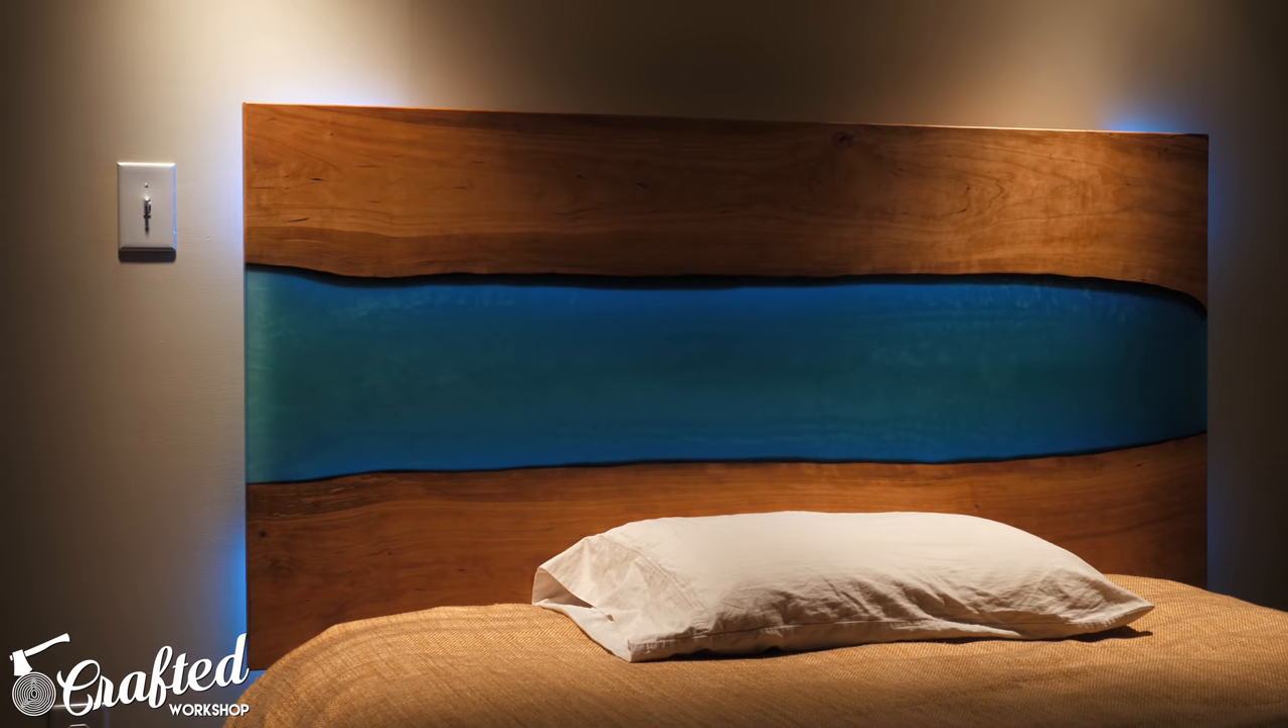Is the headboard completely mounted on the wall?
Yes.